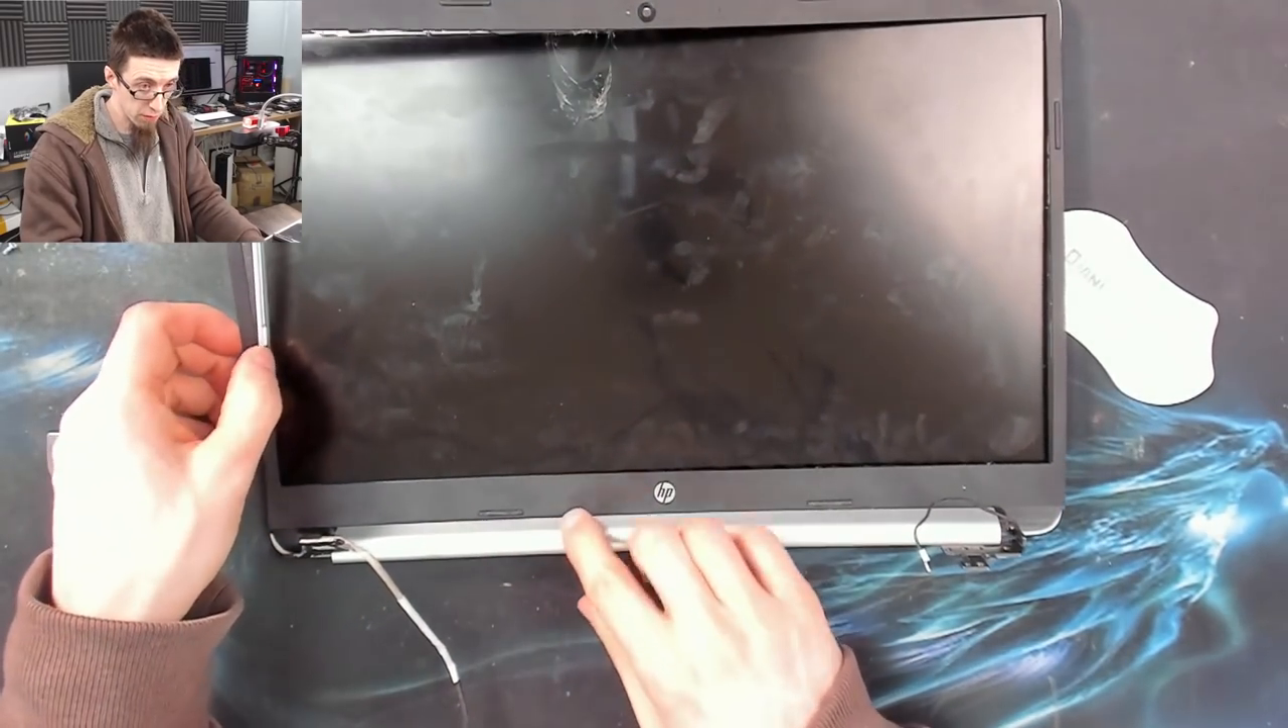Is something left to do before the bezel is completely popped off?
Yes.